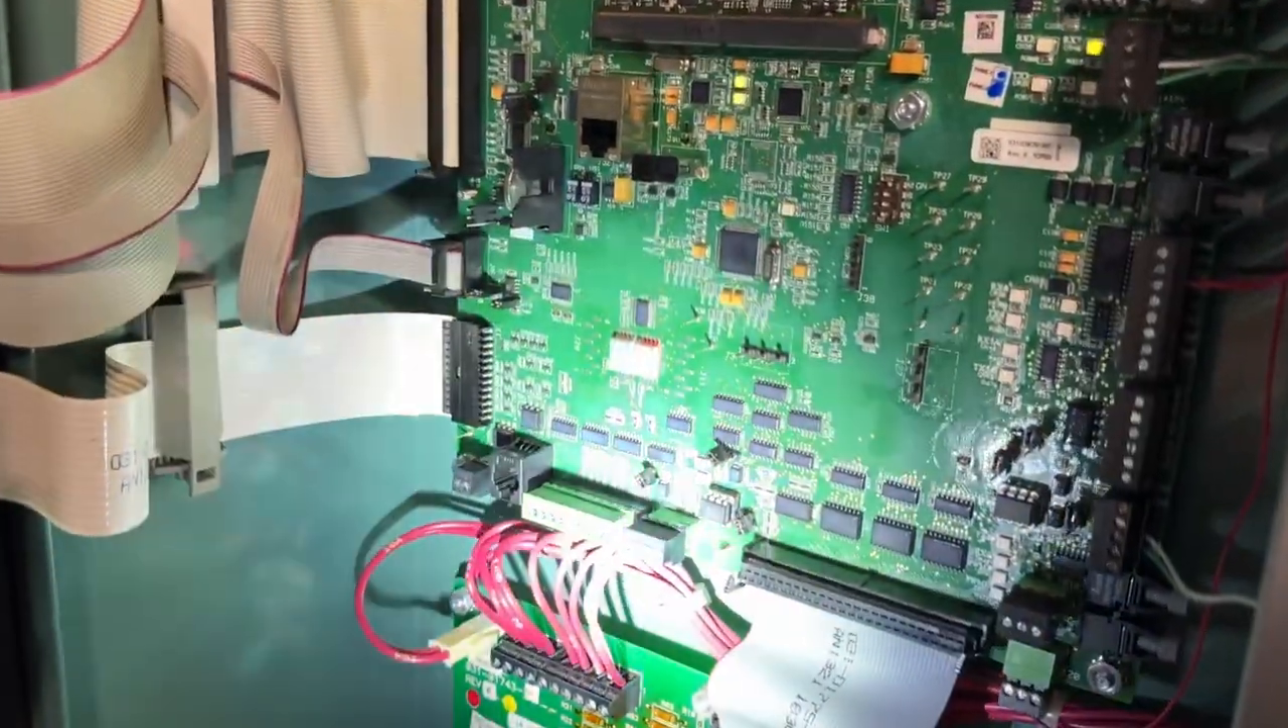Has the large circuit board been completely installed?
Yes.